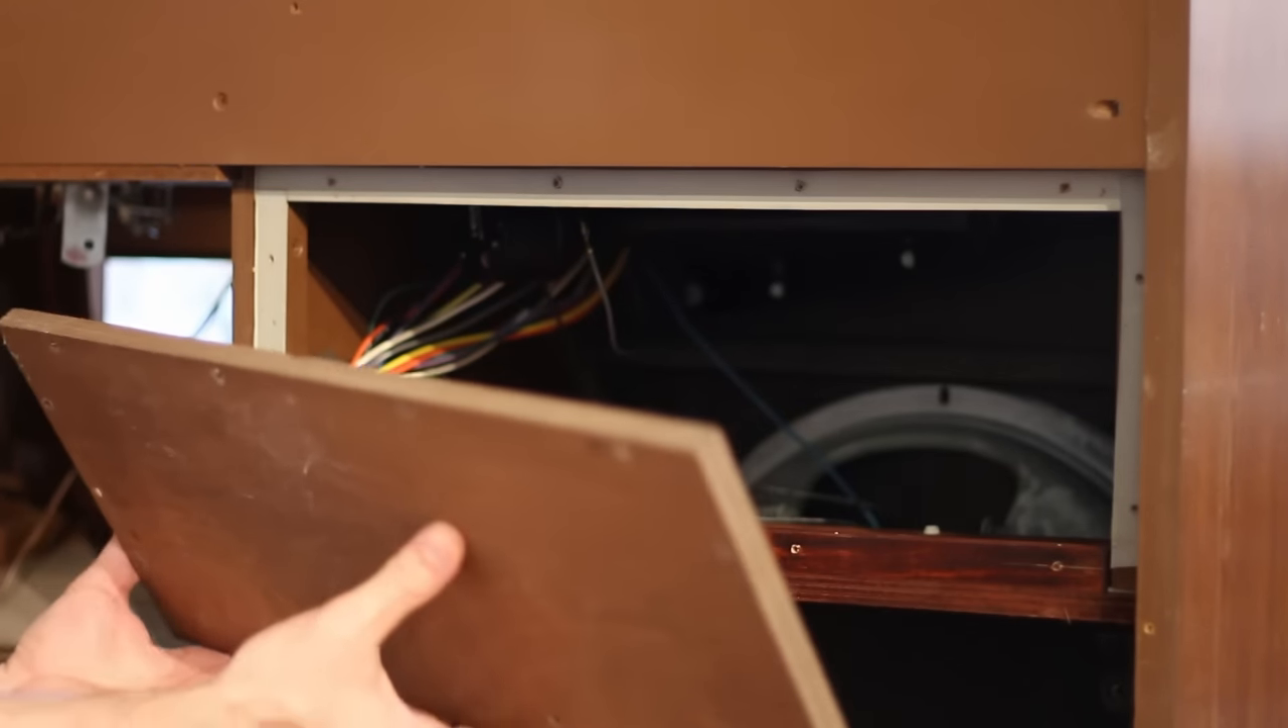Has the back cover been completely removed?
Yes.